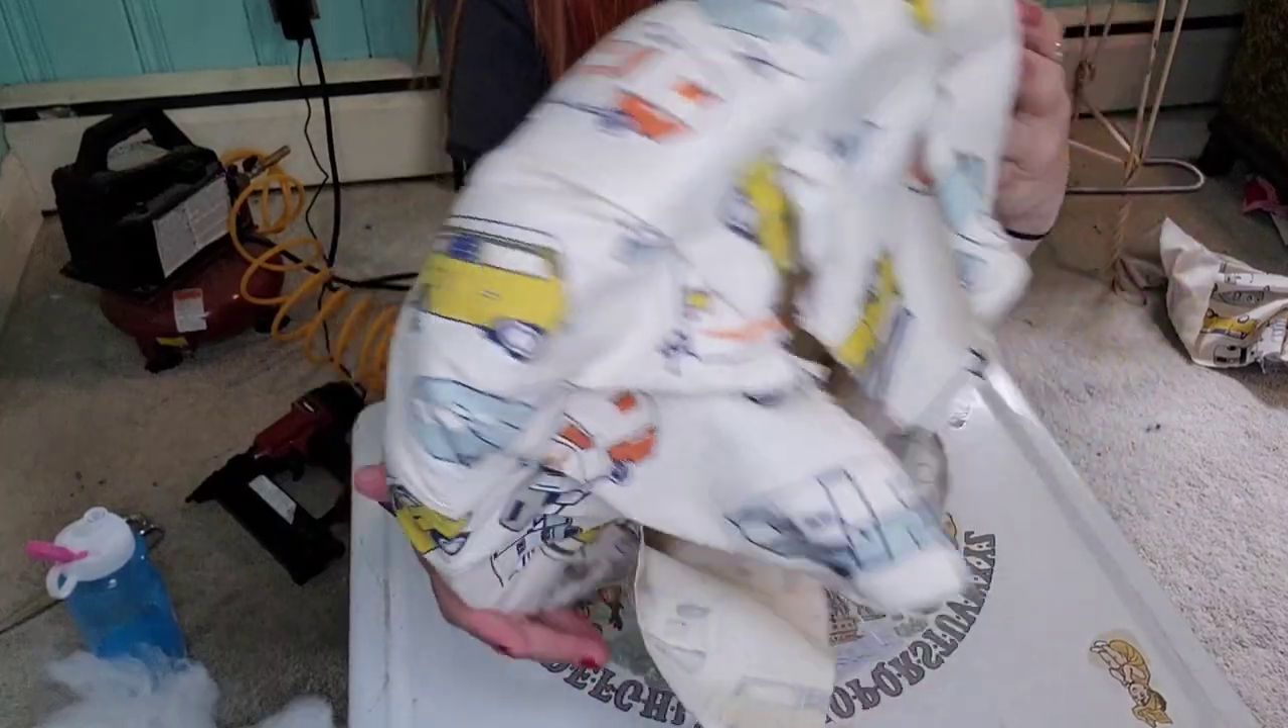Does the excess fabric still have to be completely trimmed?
Yes.